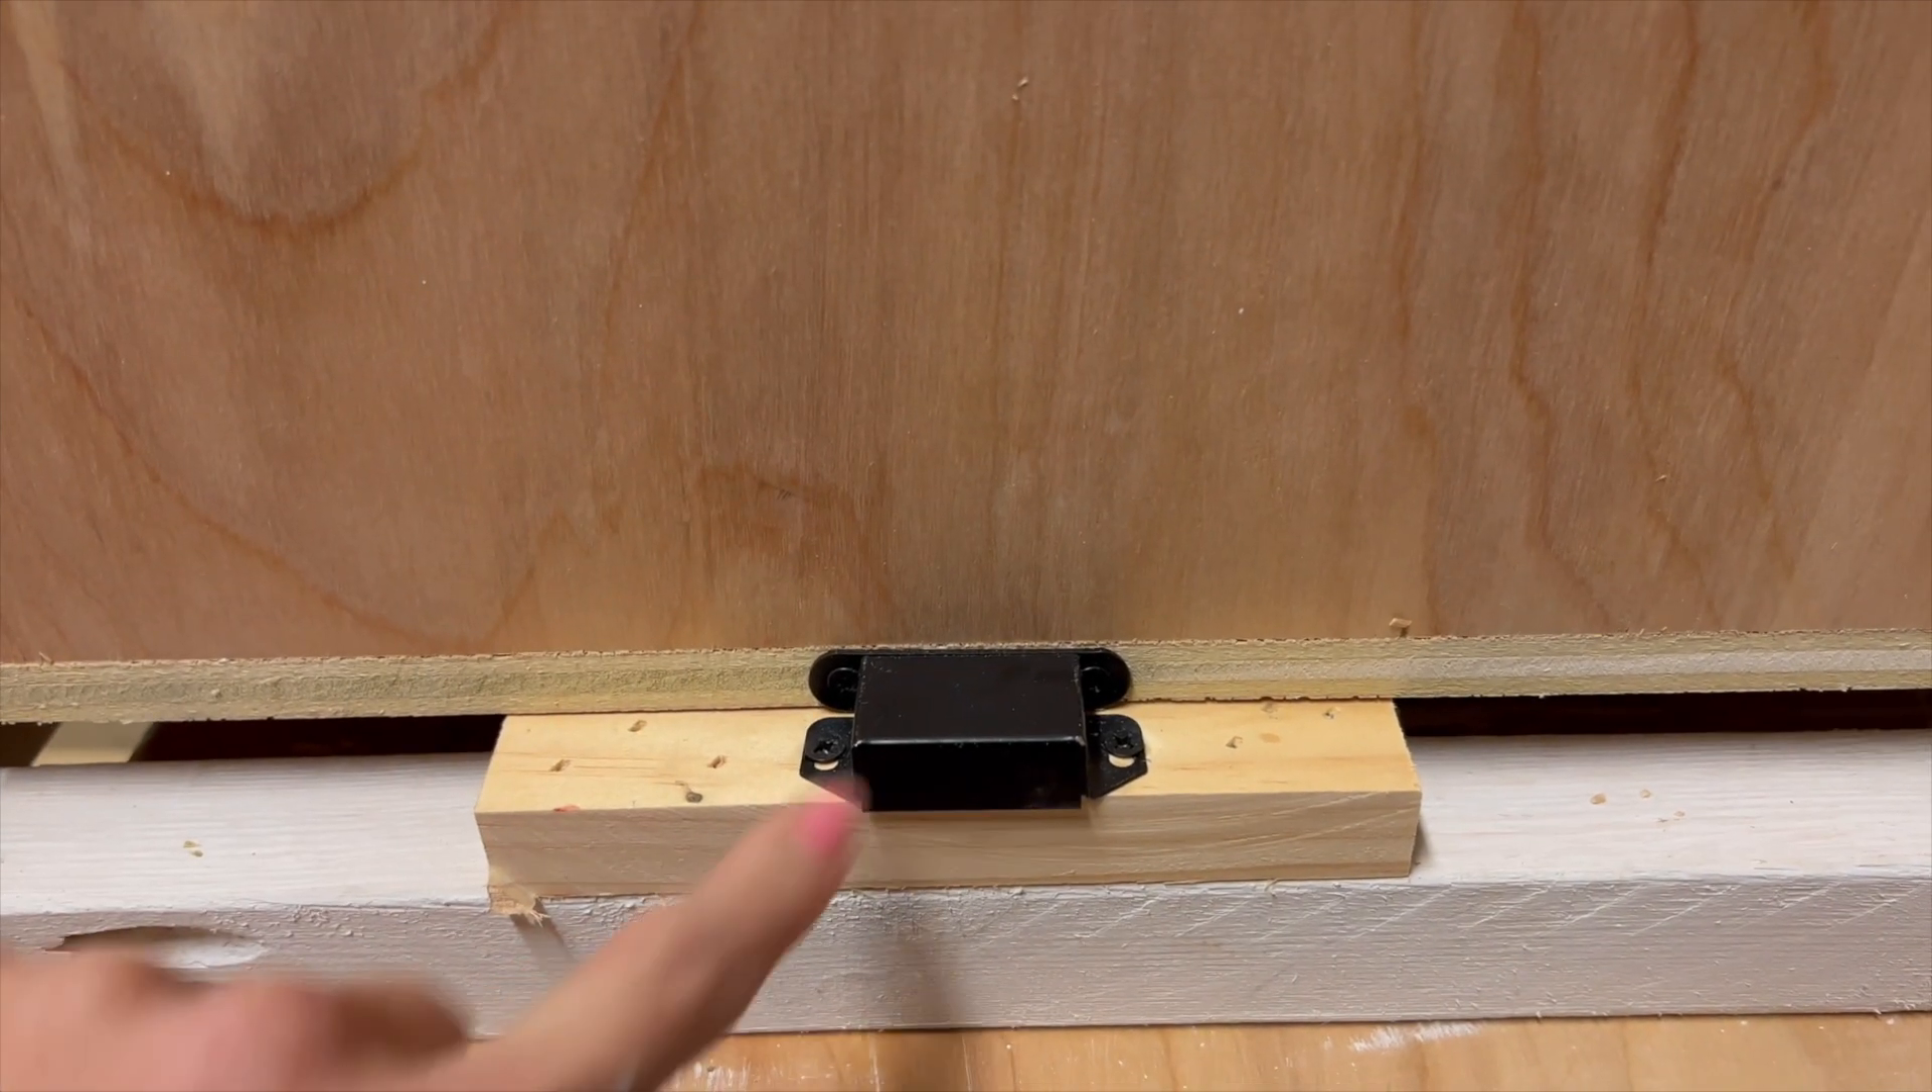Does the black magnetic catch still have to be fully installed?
No.